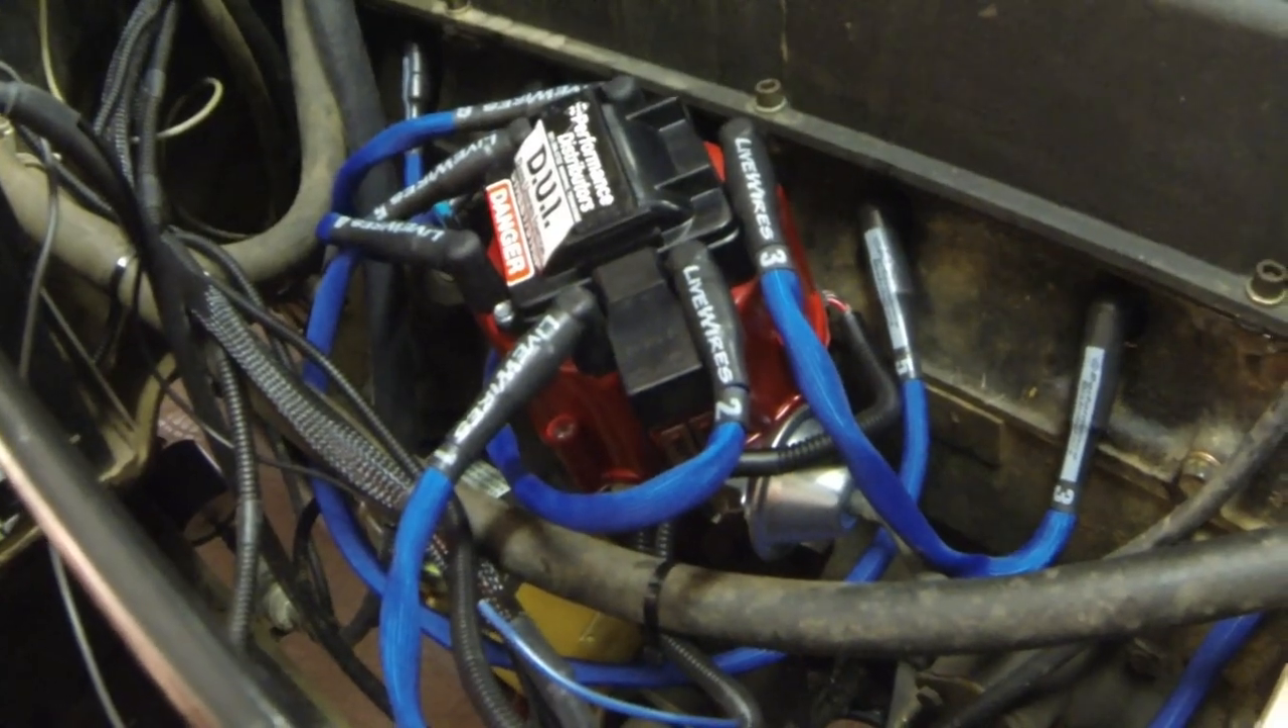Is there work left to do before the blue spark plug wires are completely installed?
No.